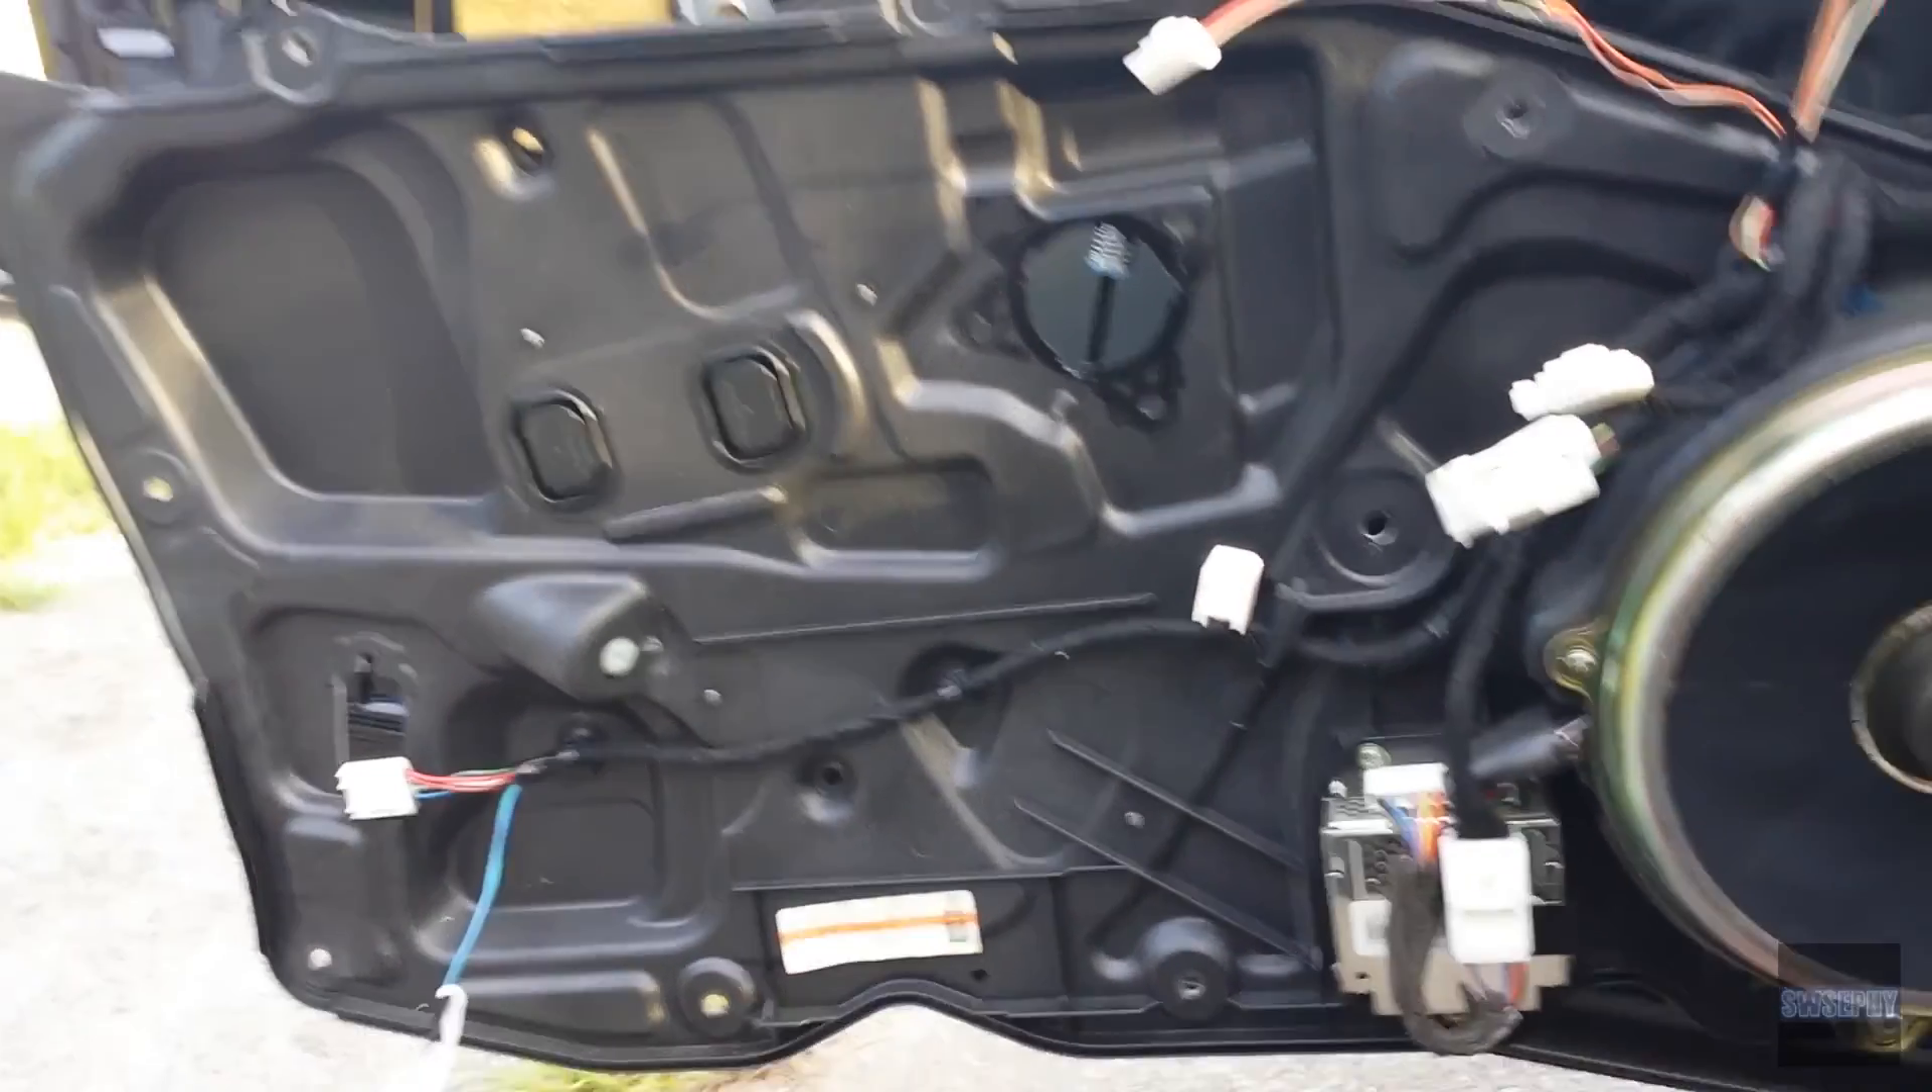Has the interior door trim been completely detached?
Yes.